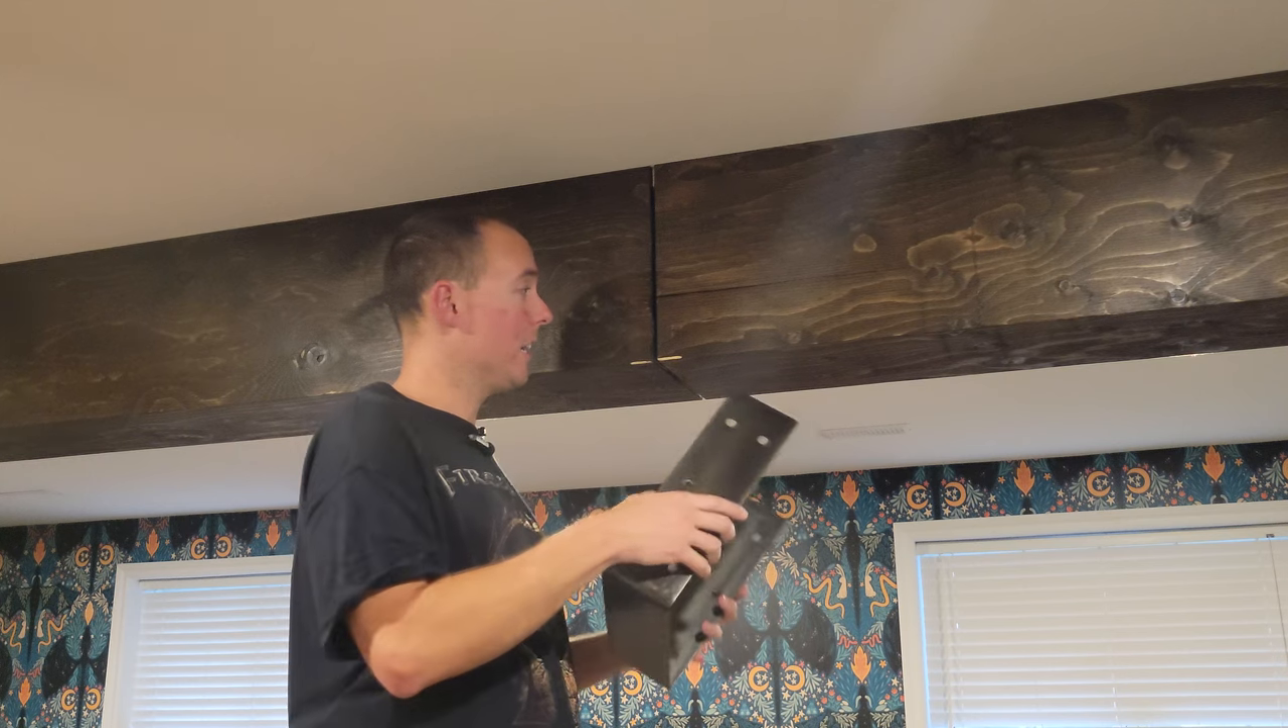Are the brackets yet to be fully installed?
Yes.